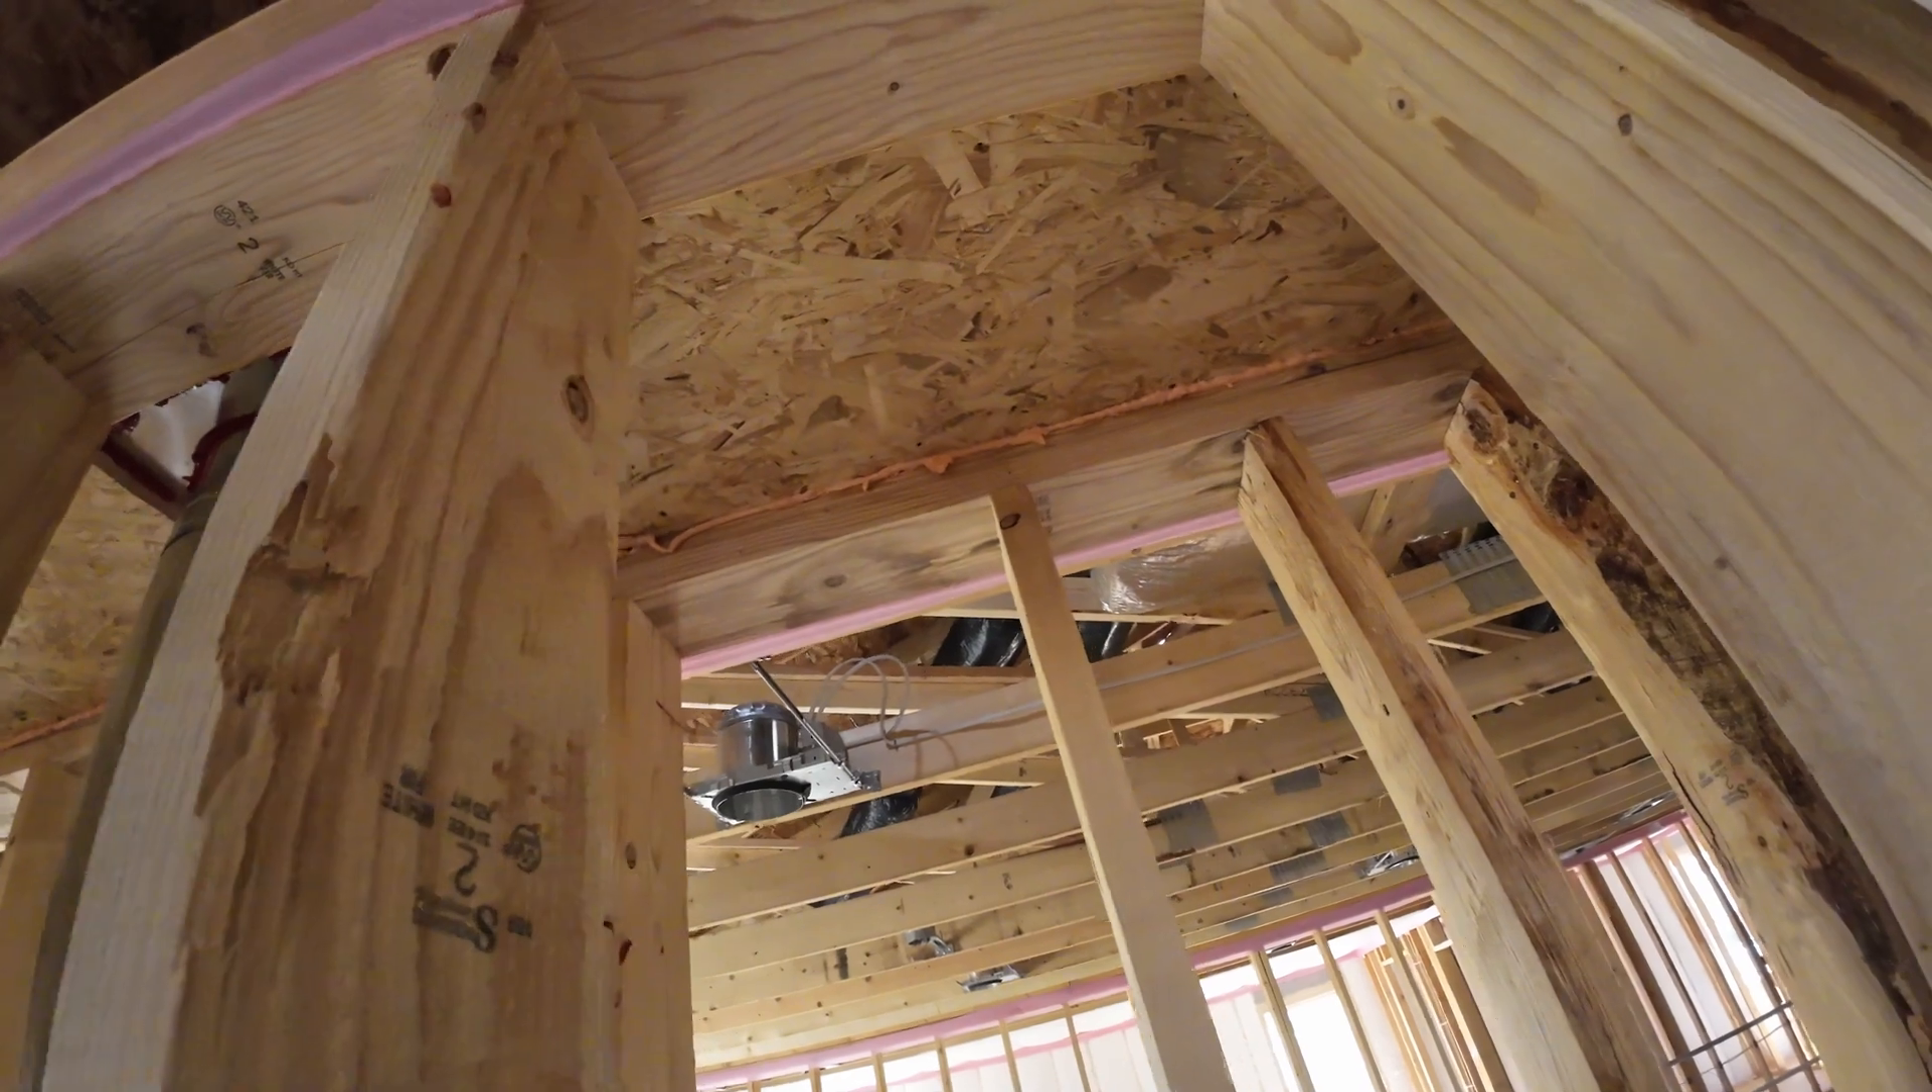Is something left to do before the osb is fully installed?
No.